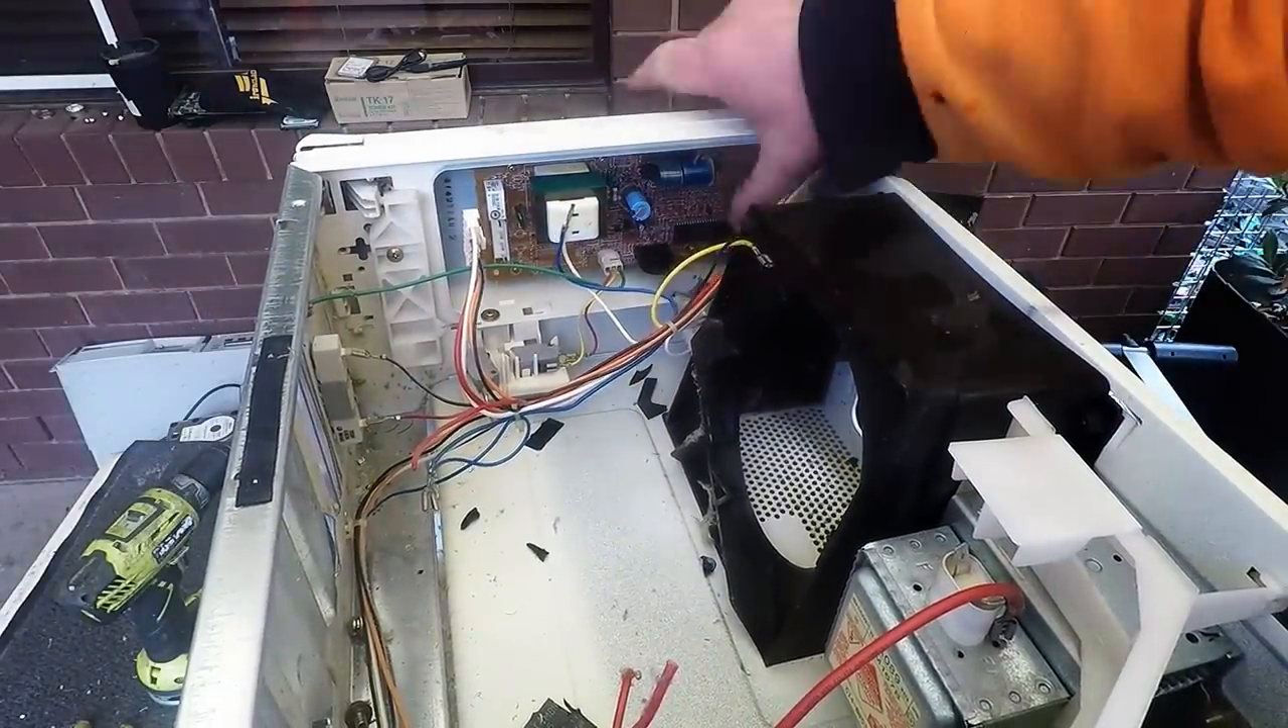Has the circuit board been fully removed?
No.